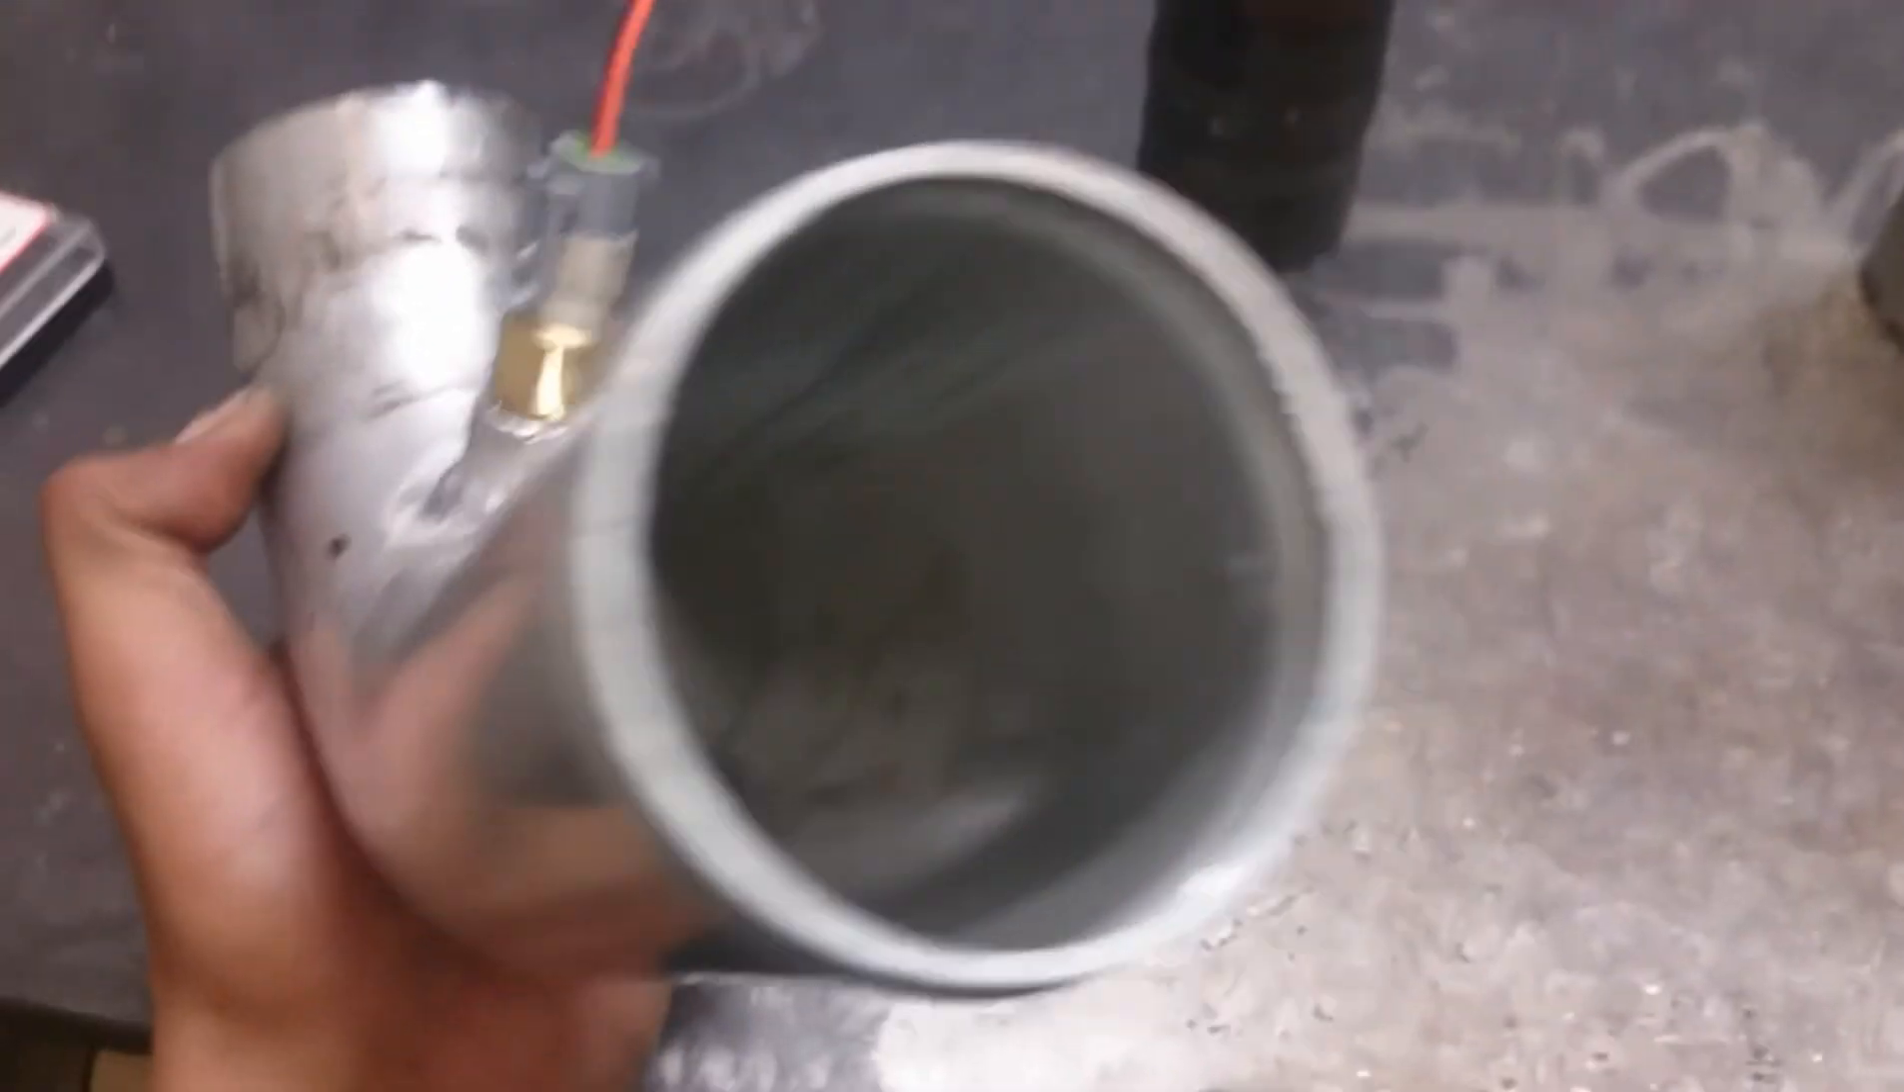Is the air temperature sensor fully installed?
Yes.